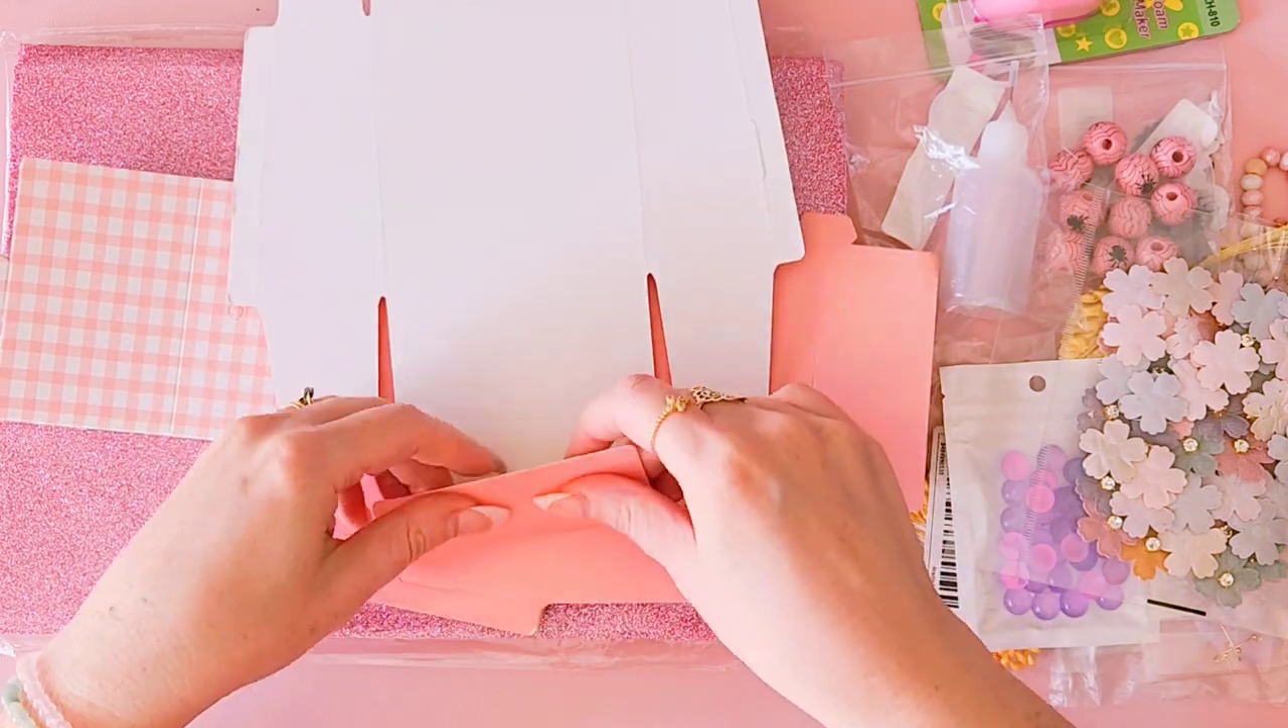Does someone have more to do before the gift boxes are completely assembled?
Yes.